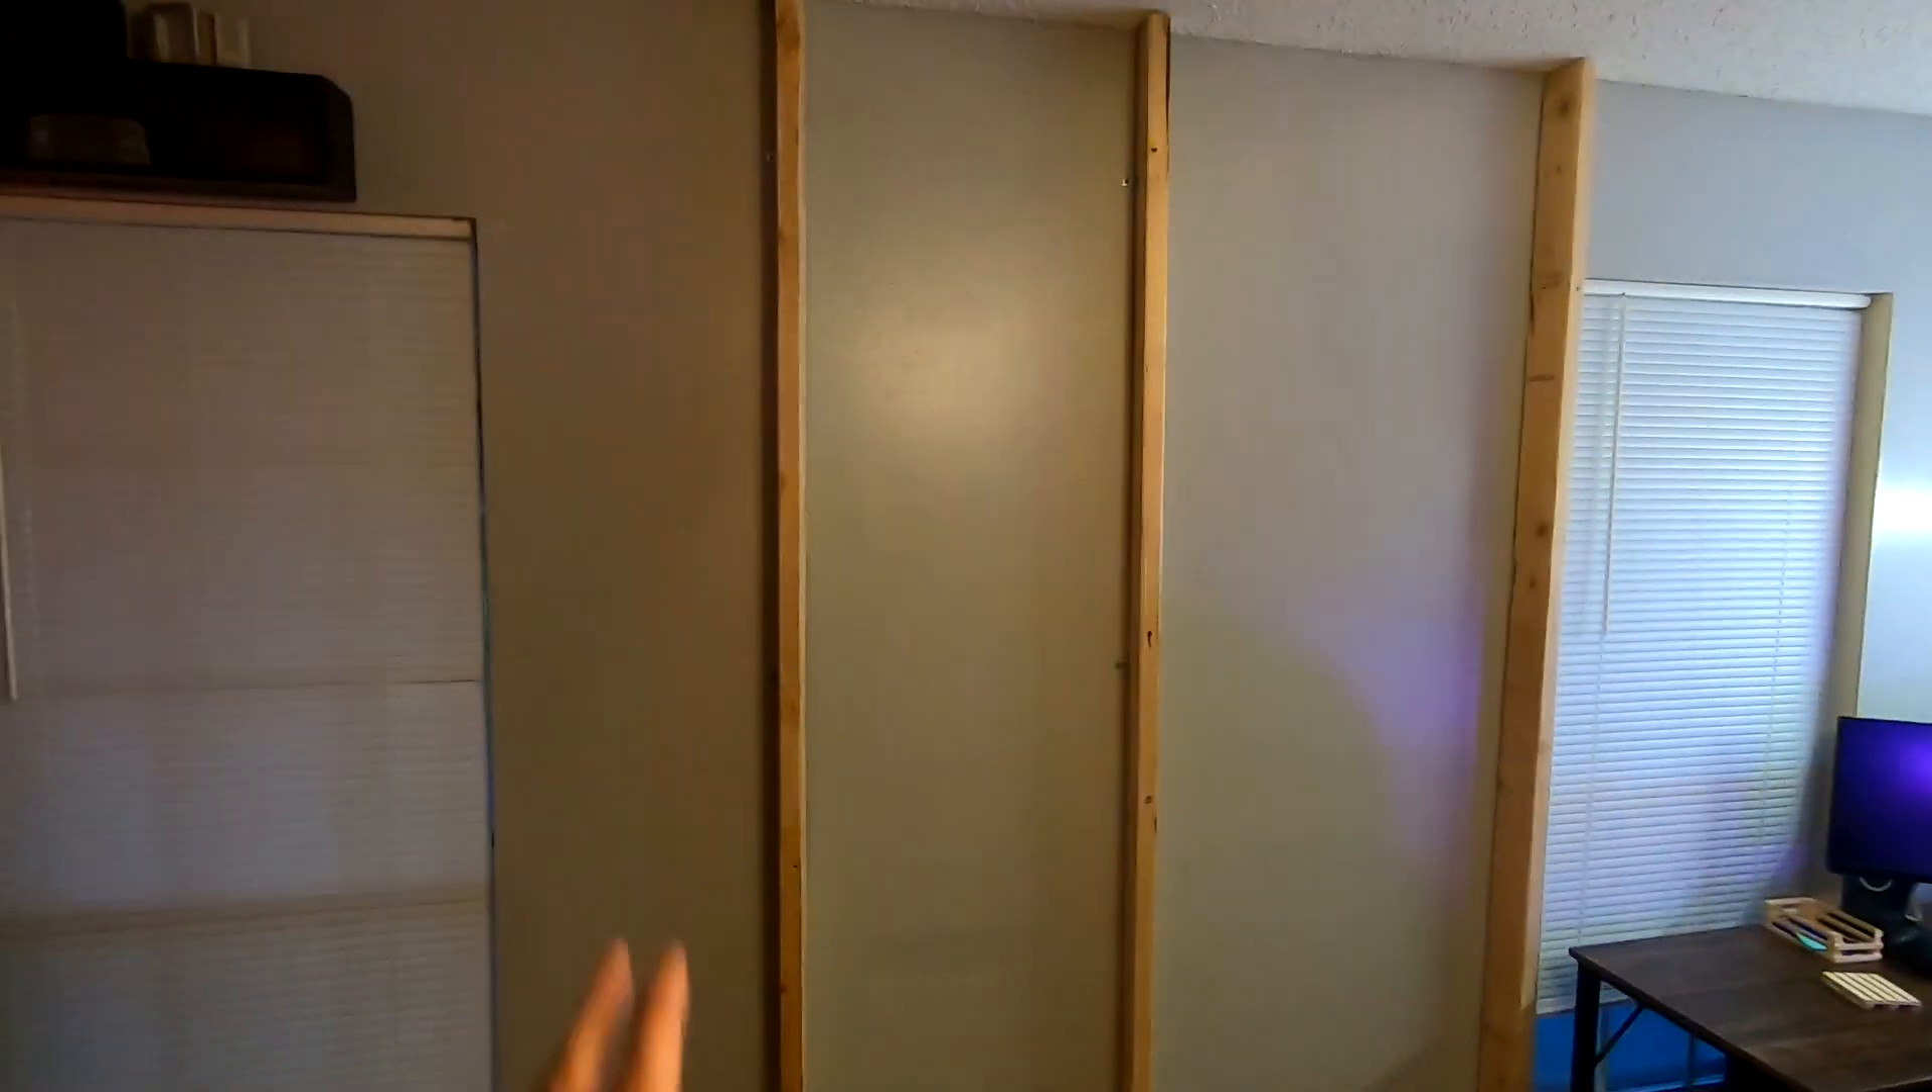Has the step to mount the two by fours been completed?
Yes.